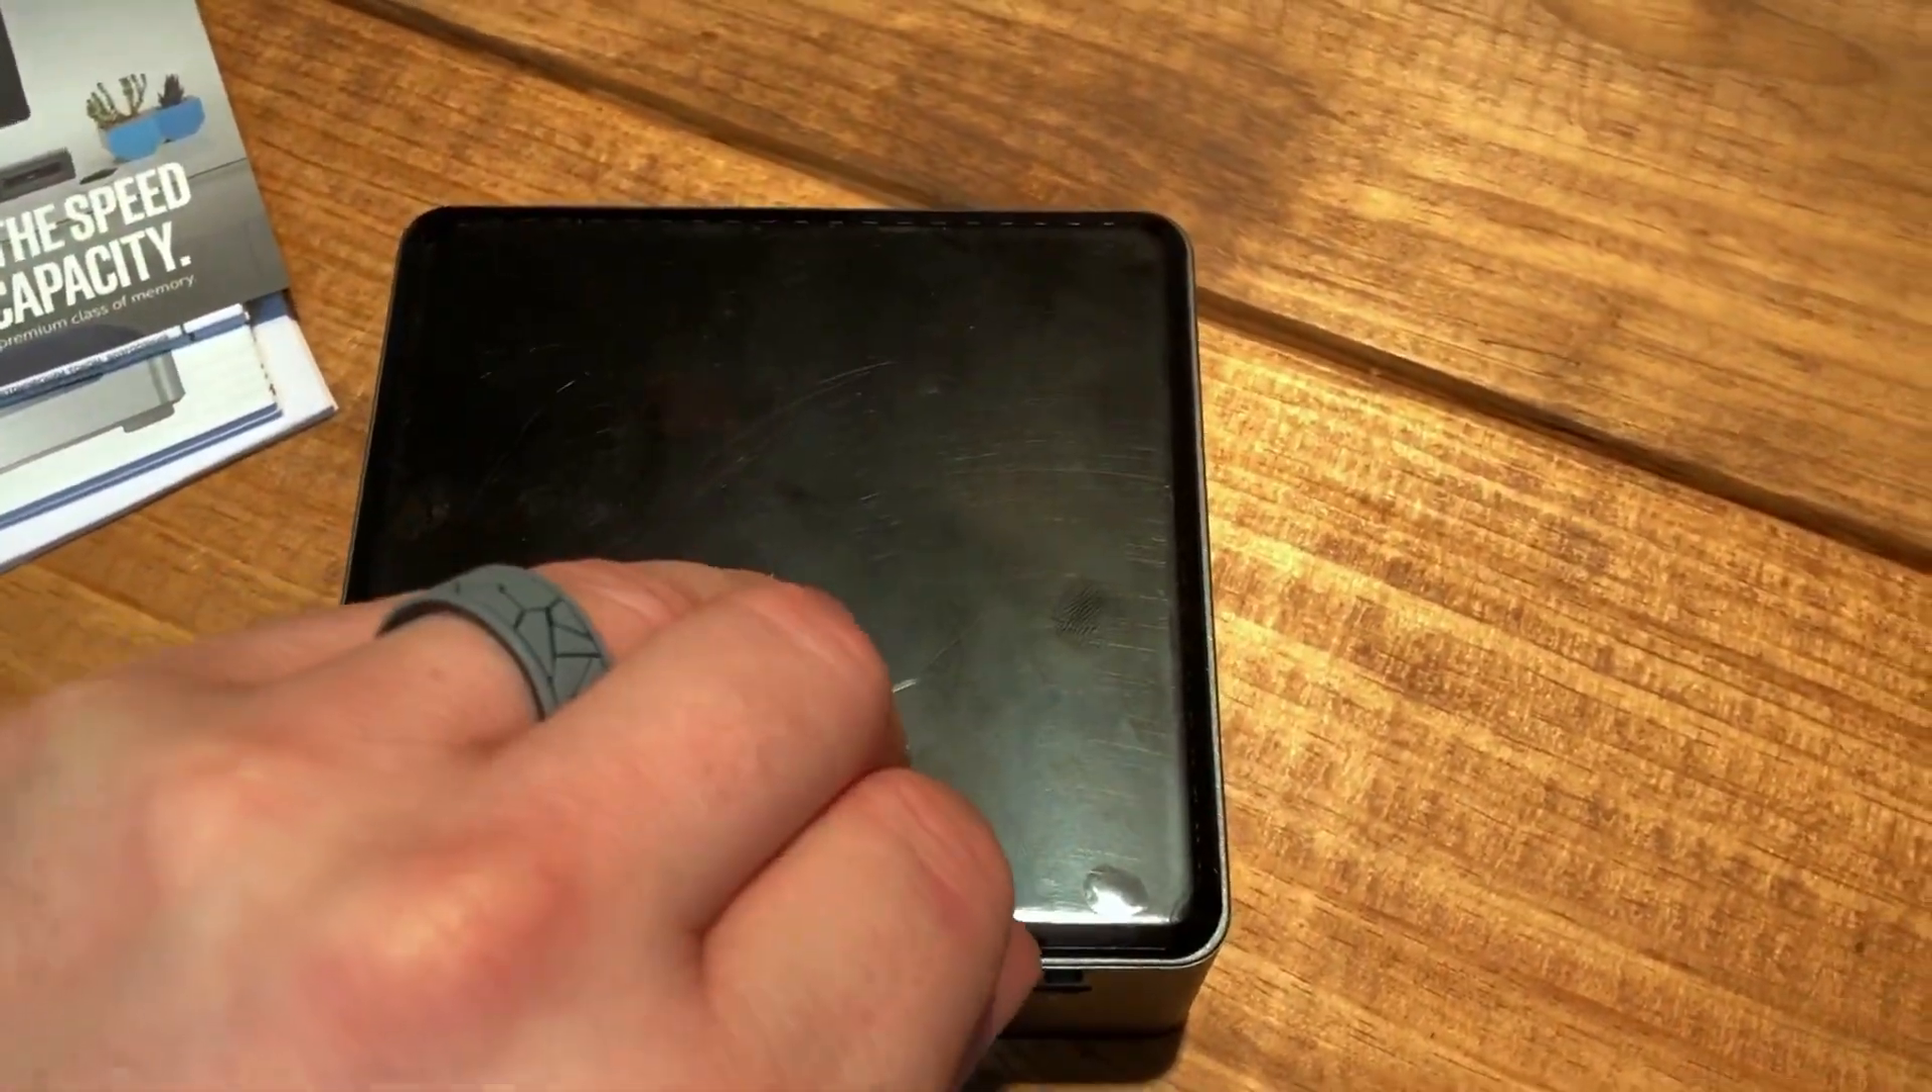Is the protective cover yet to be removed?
Yes.